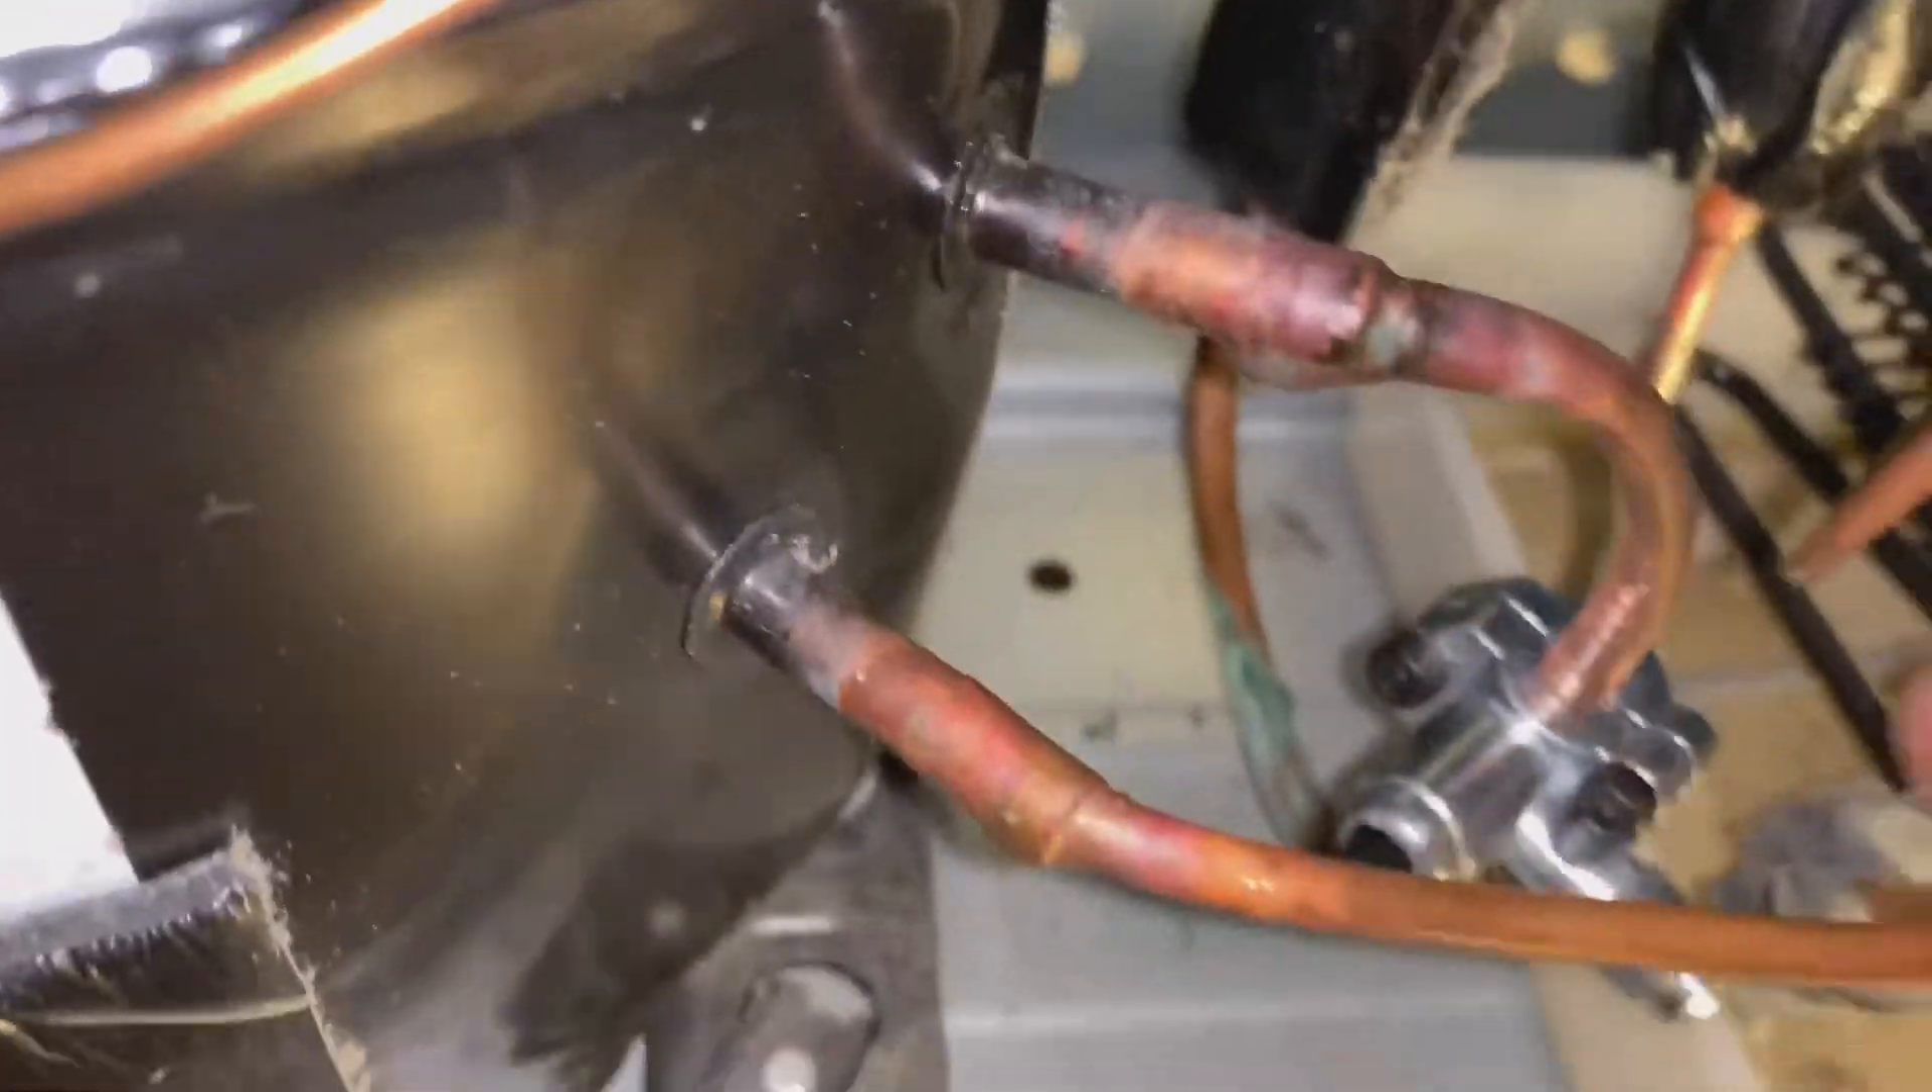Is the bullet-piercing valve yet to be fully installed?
No.